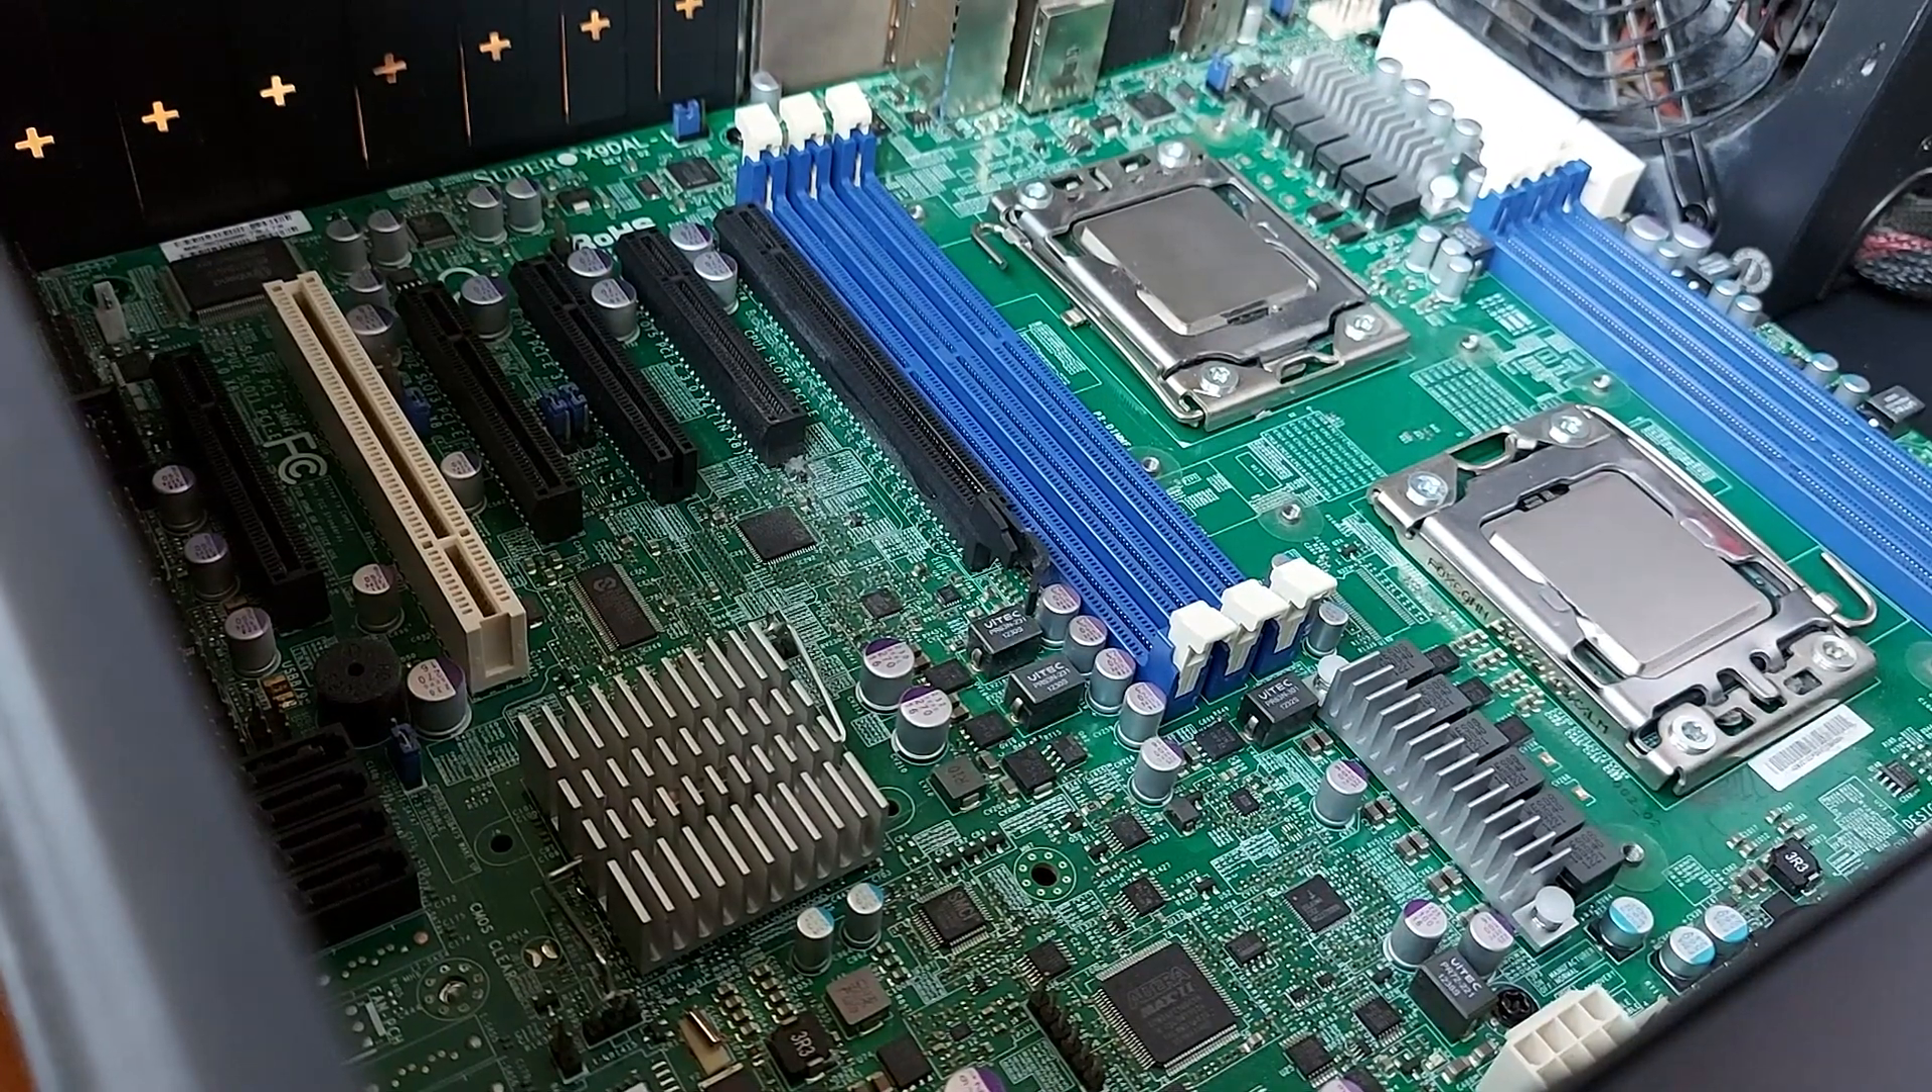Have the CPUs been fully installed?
Yes.